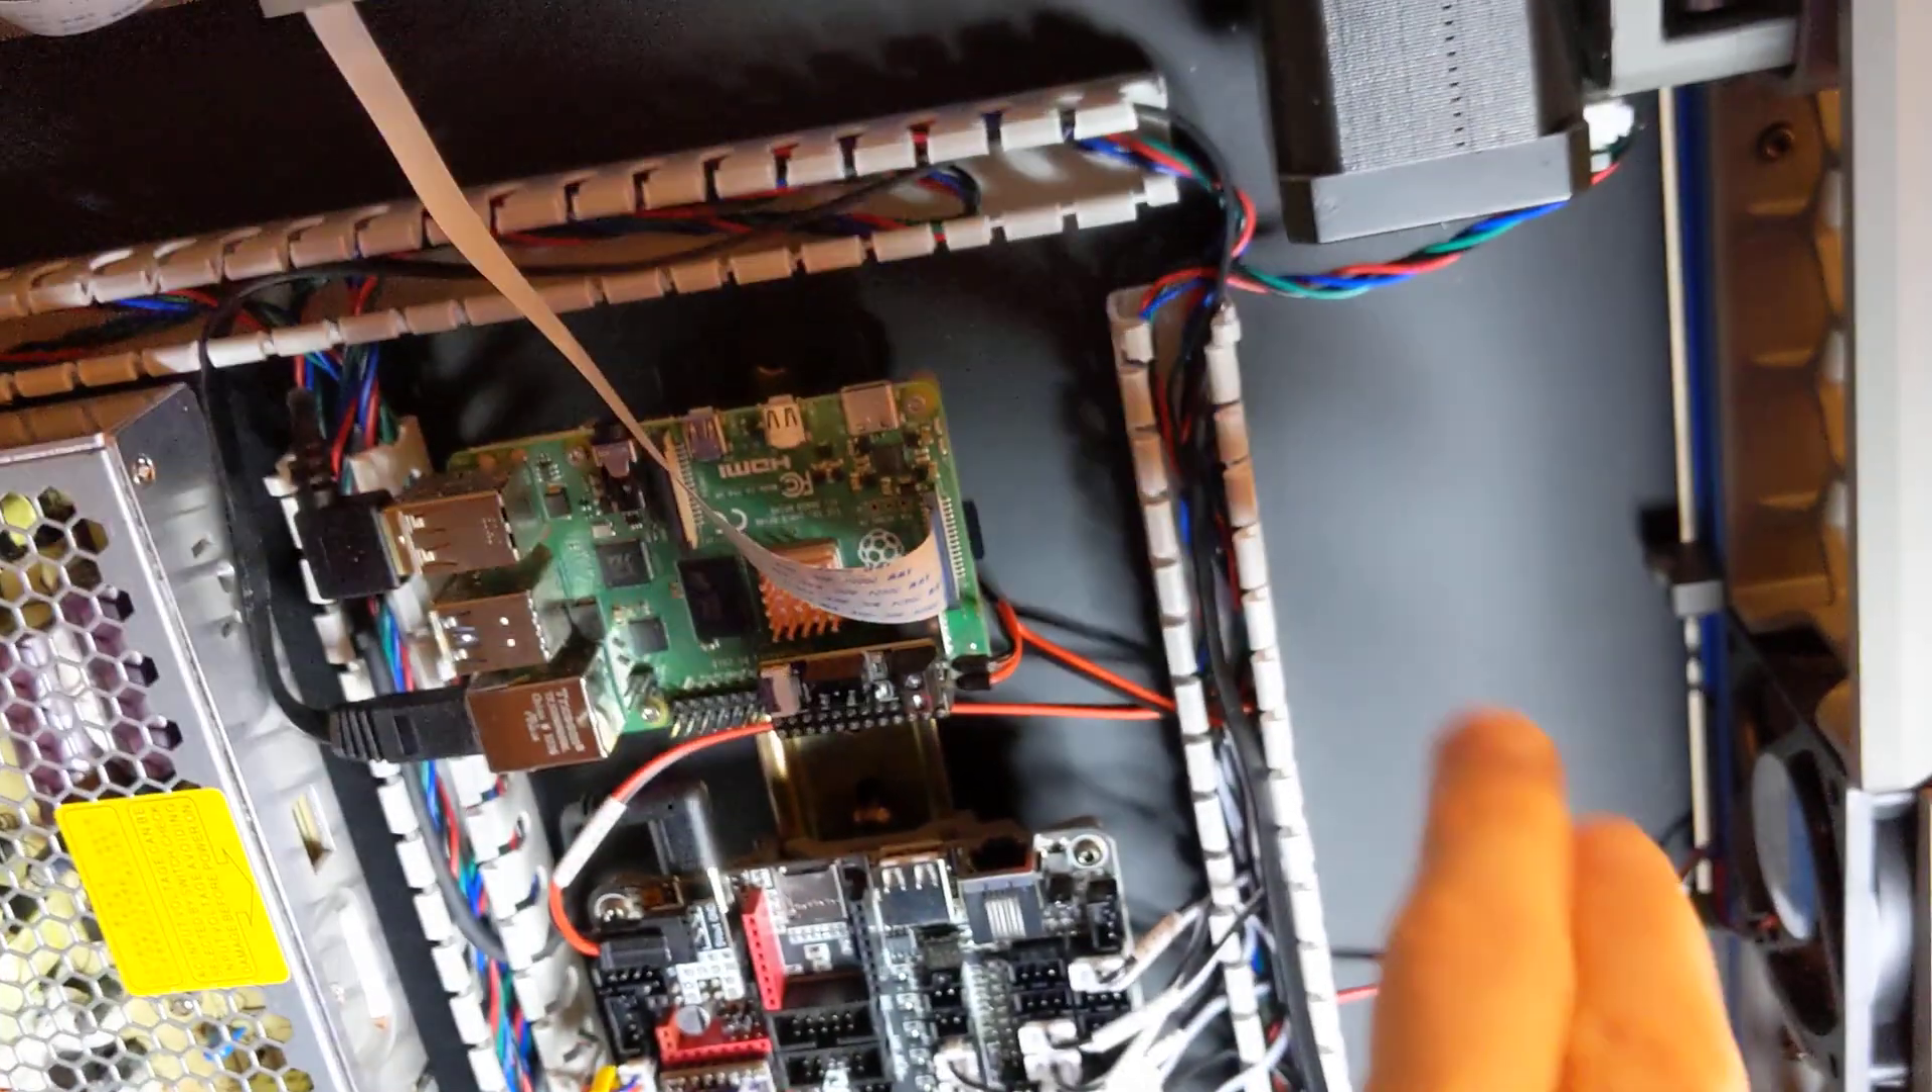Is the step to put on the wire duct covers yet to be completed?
Yes.